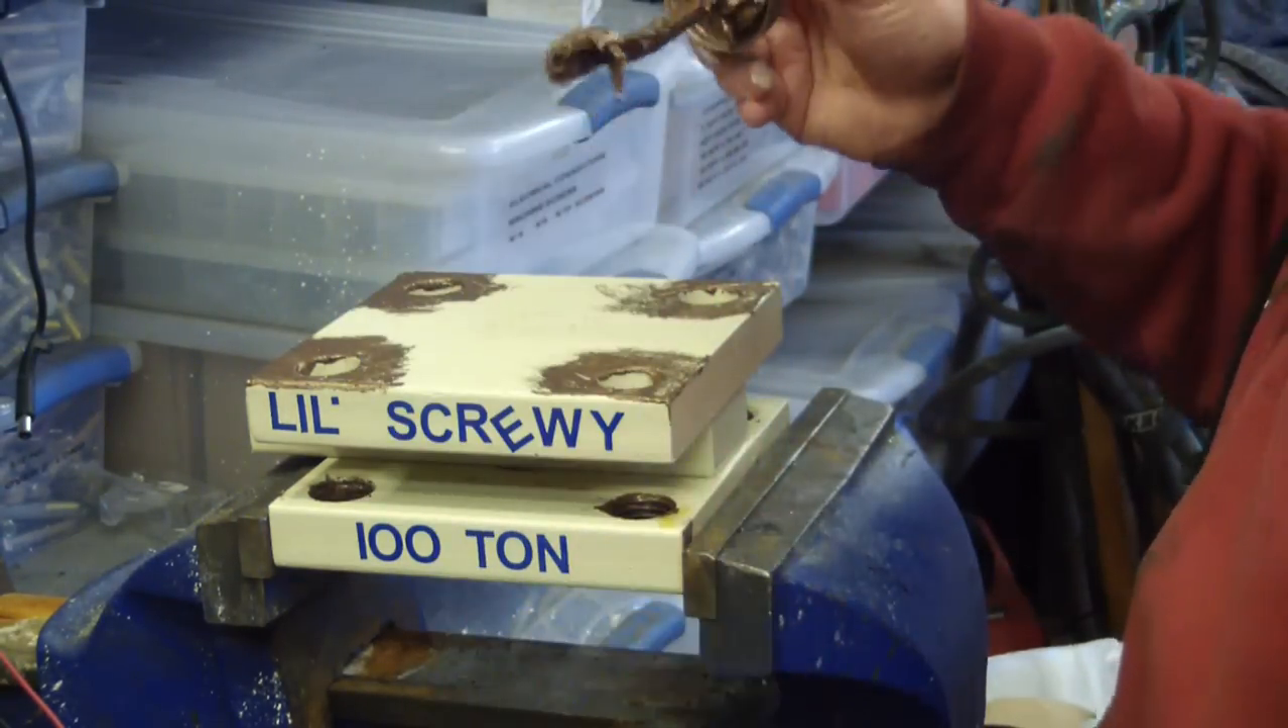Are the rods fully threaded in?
No.